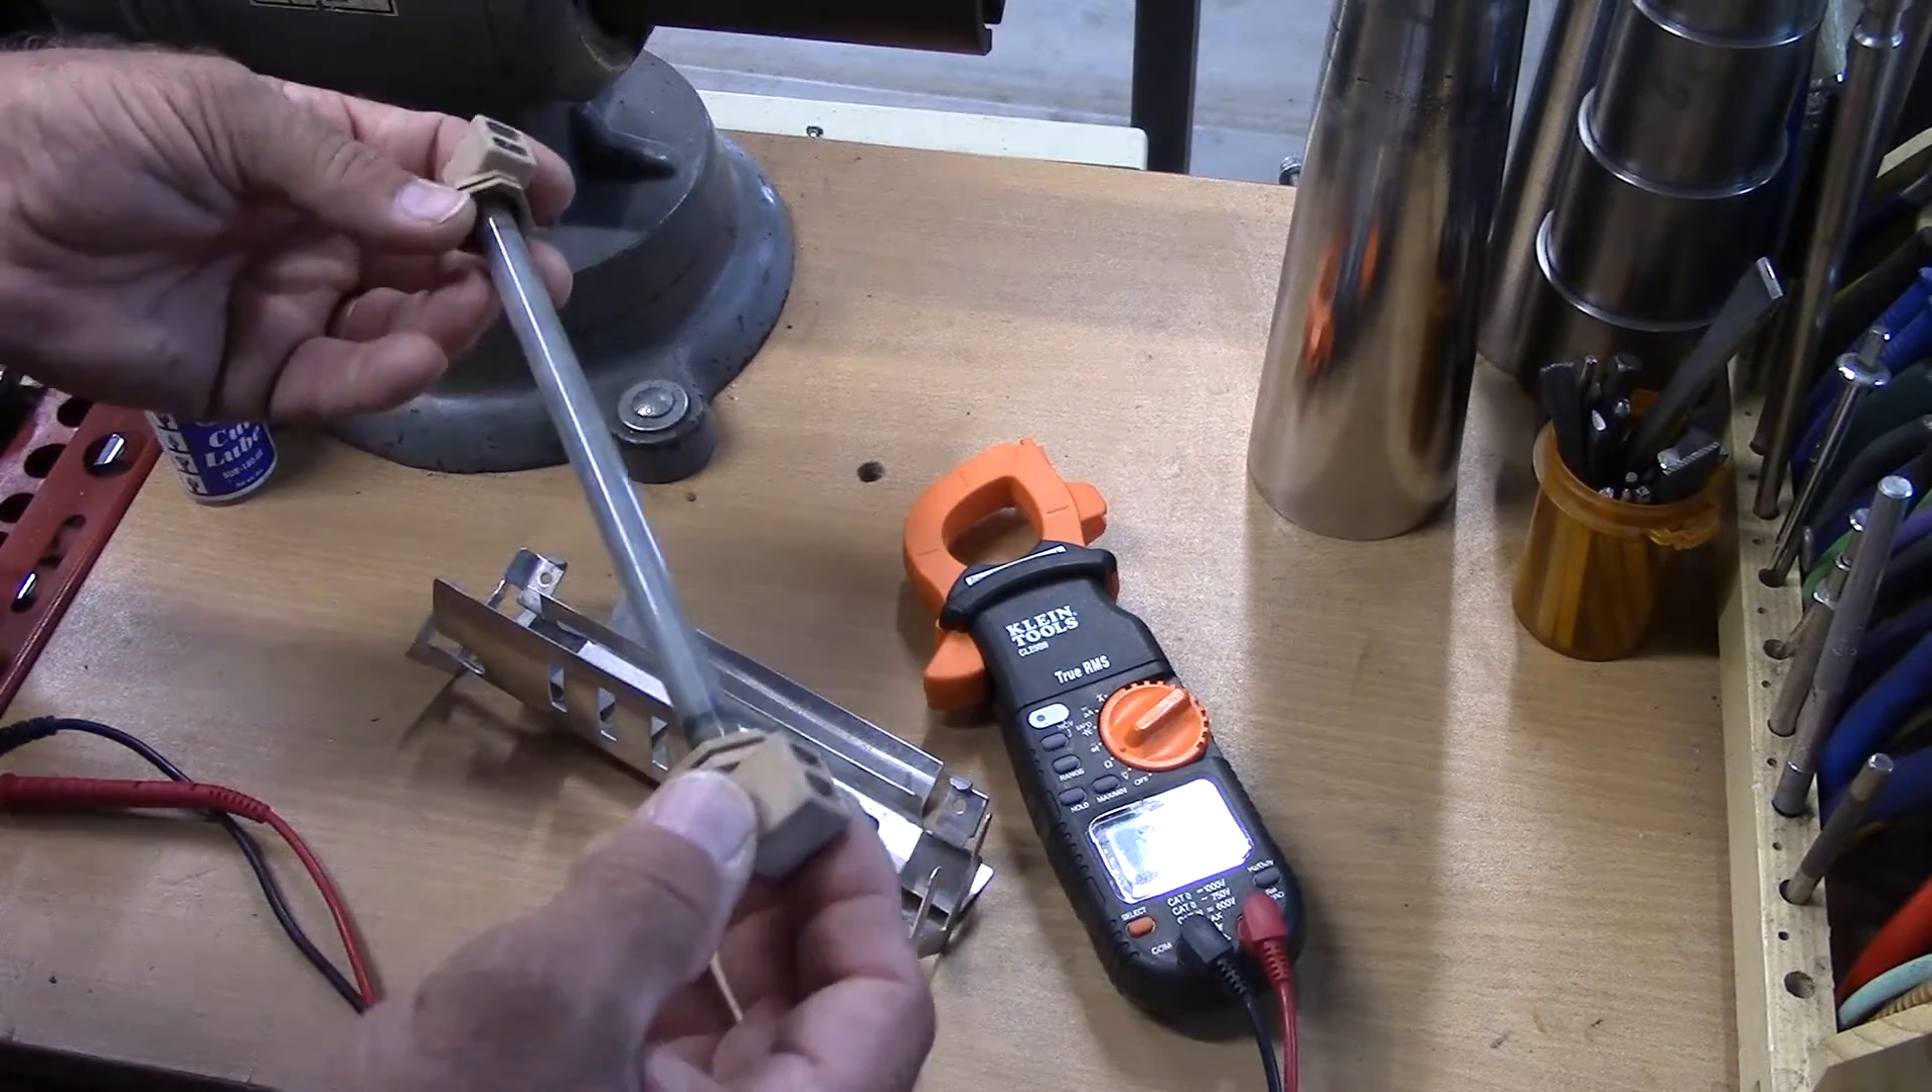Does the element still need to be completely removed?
No.